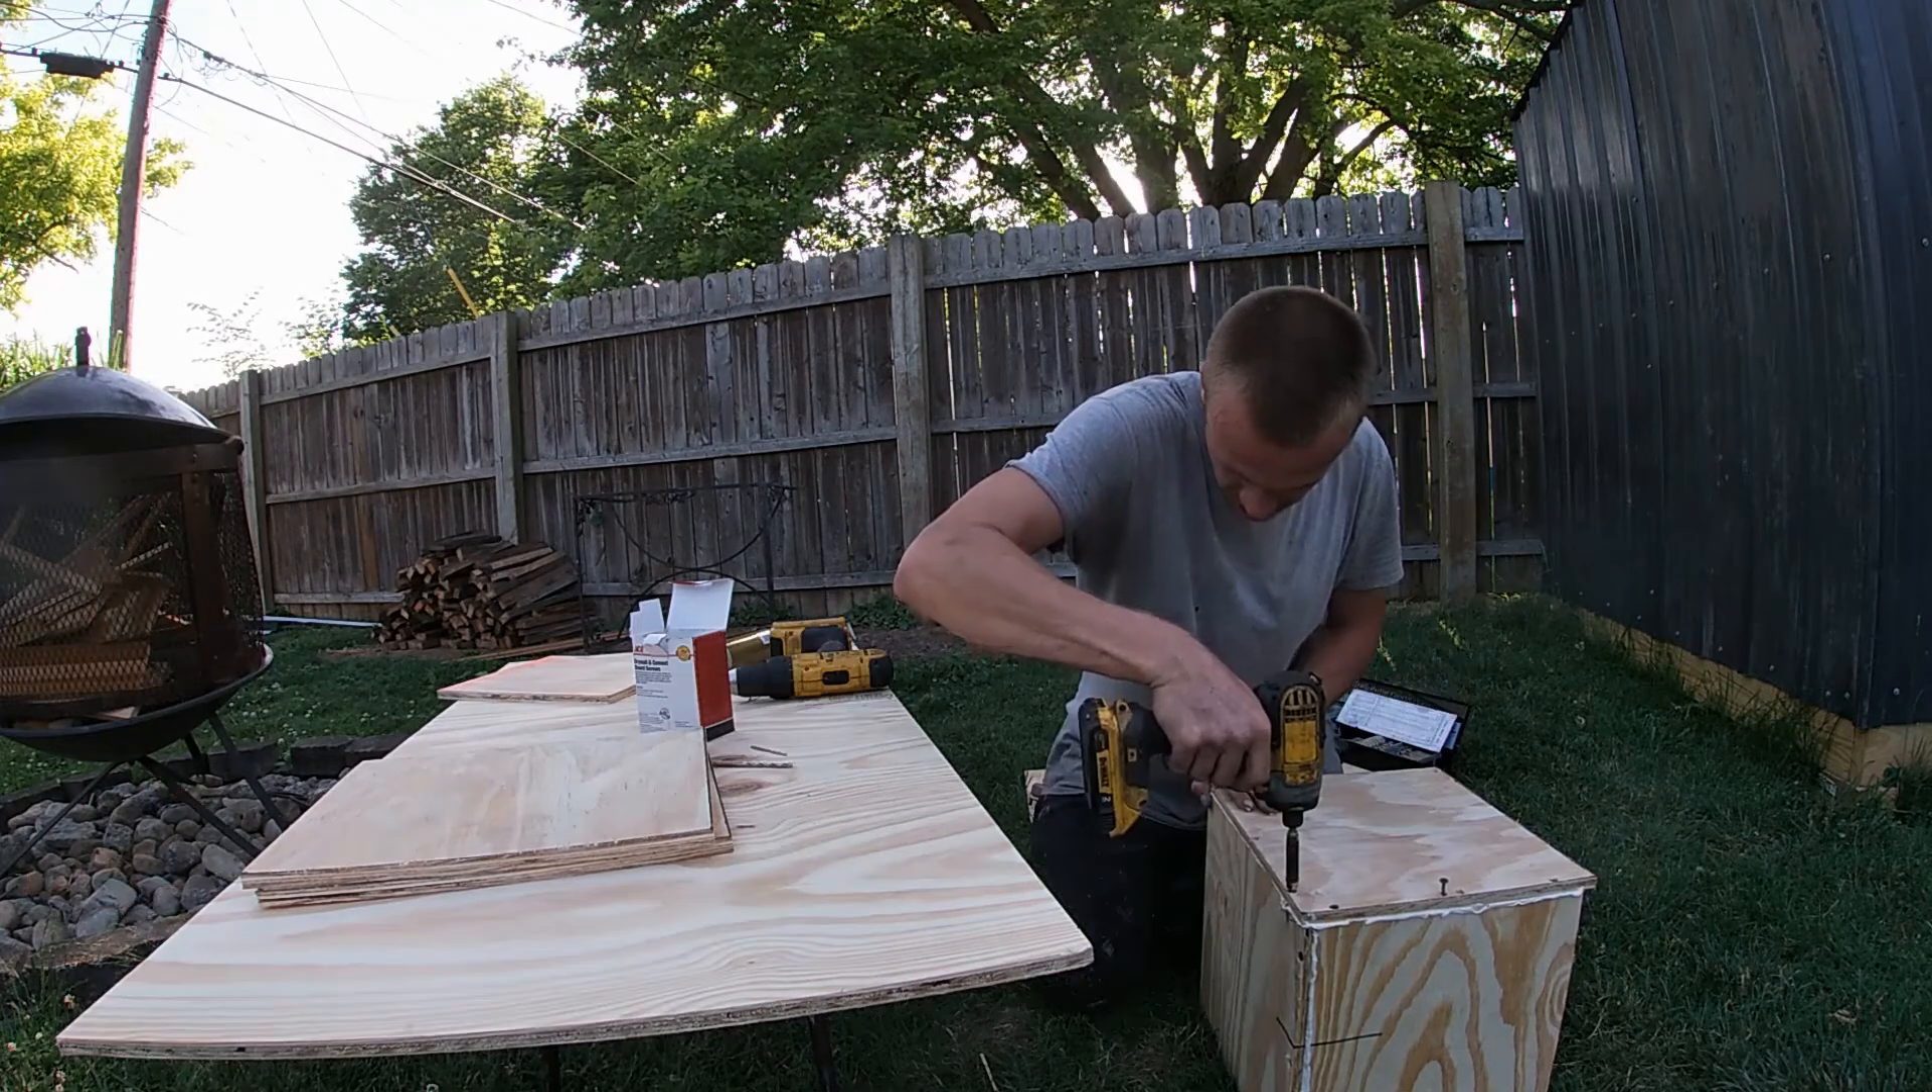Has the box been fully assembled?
No.